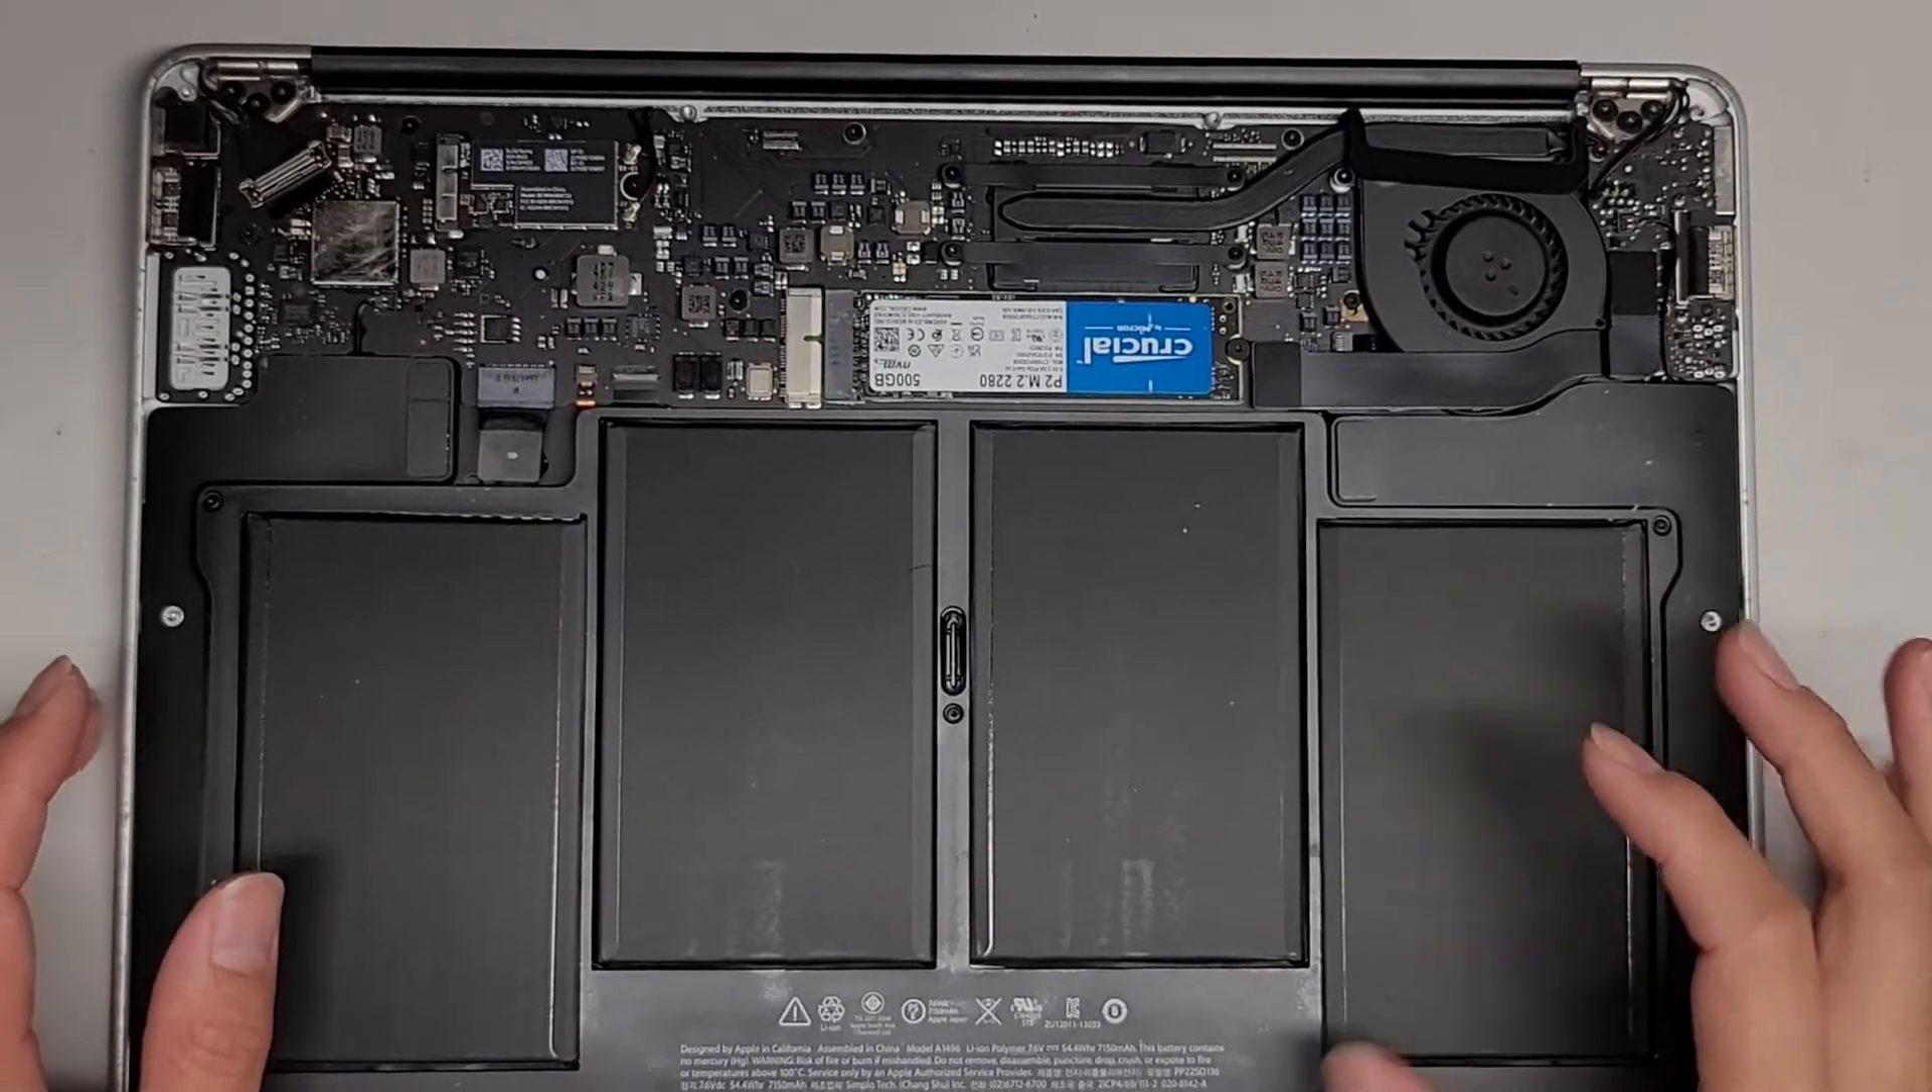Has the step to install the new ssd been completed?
Yes.